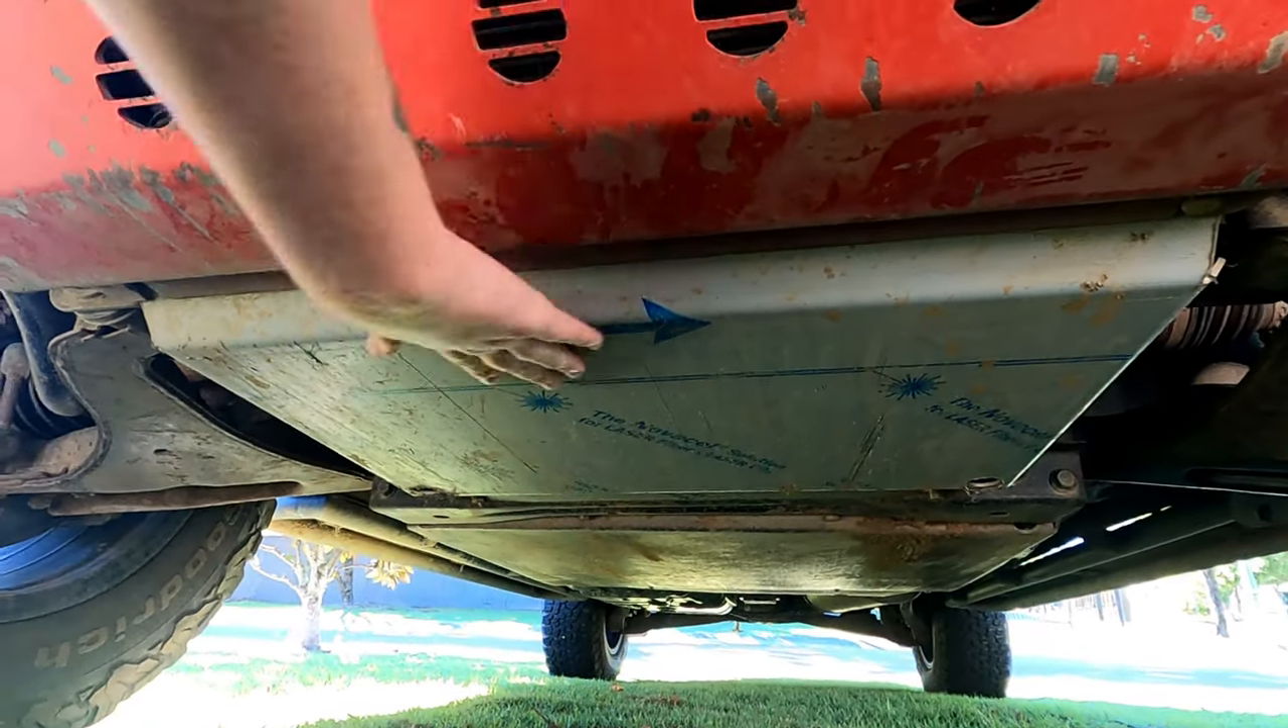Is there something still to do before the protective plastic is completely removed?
Yes.